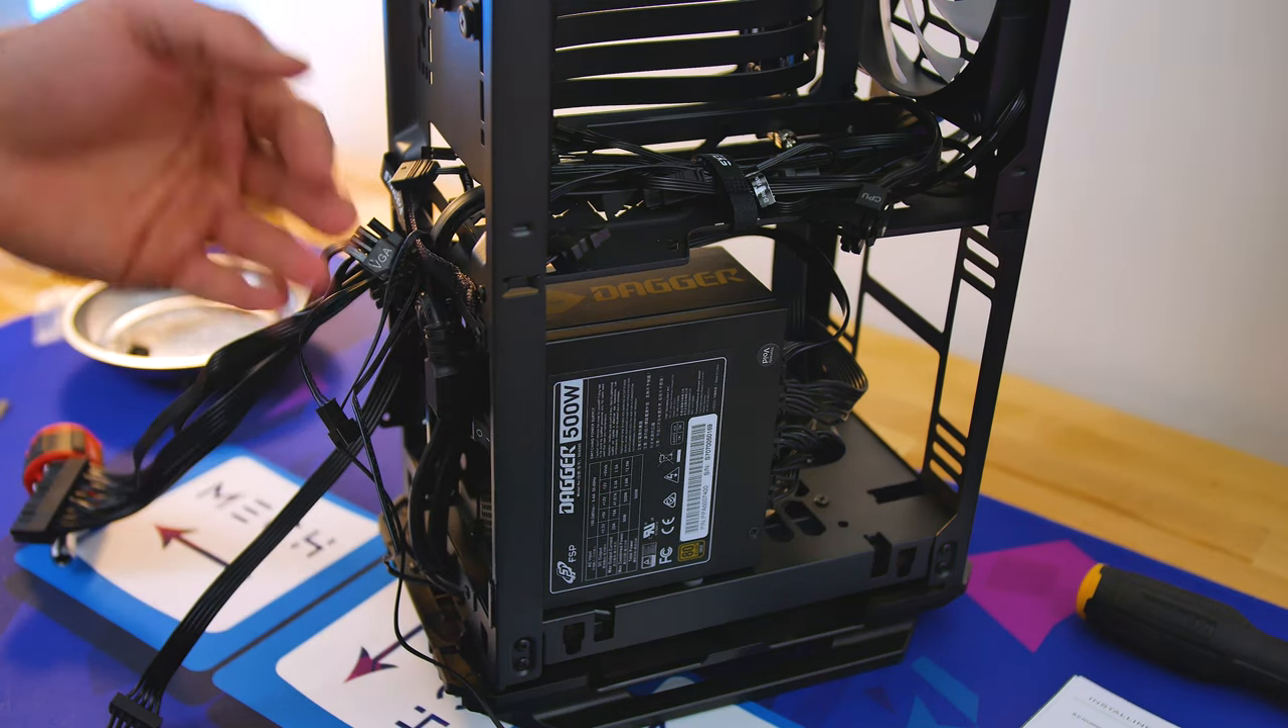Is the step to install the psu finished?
Yes.